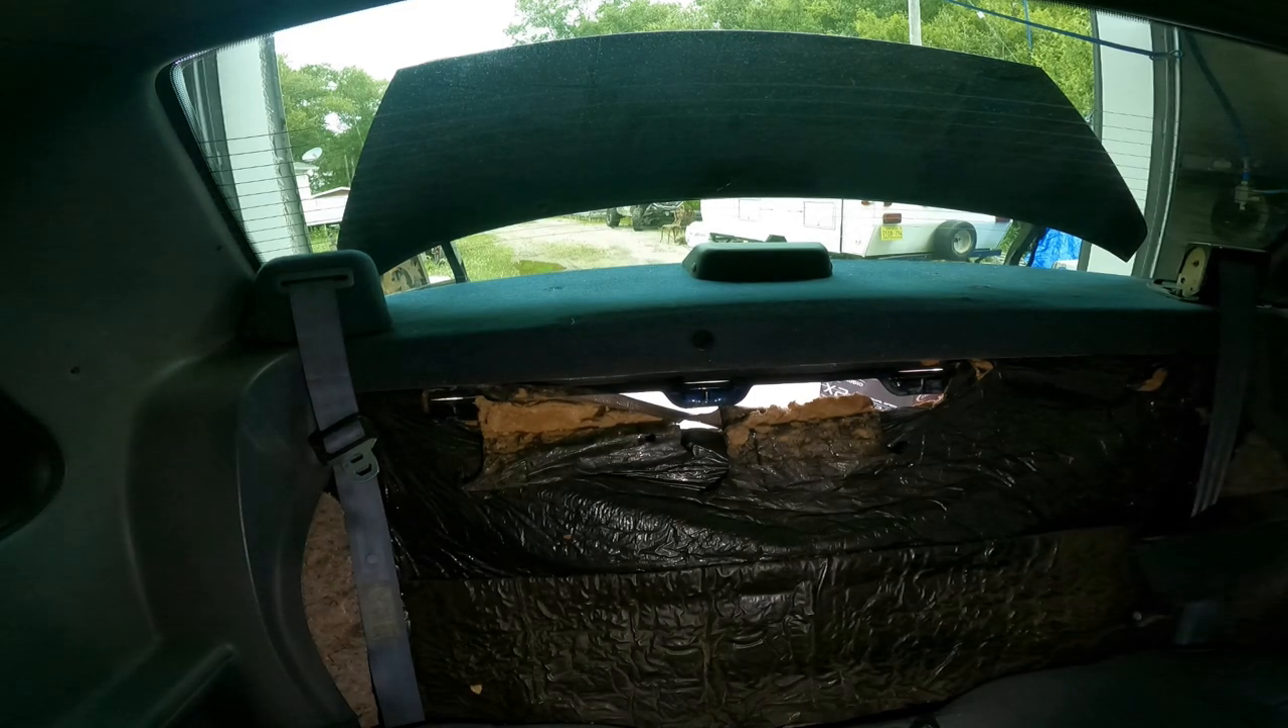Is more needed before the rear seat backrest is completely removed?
No.